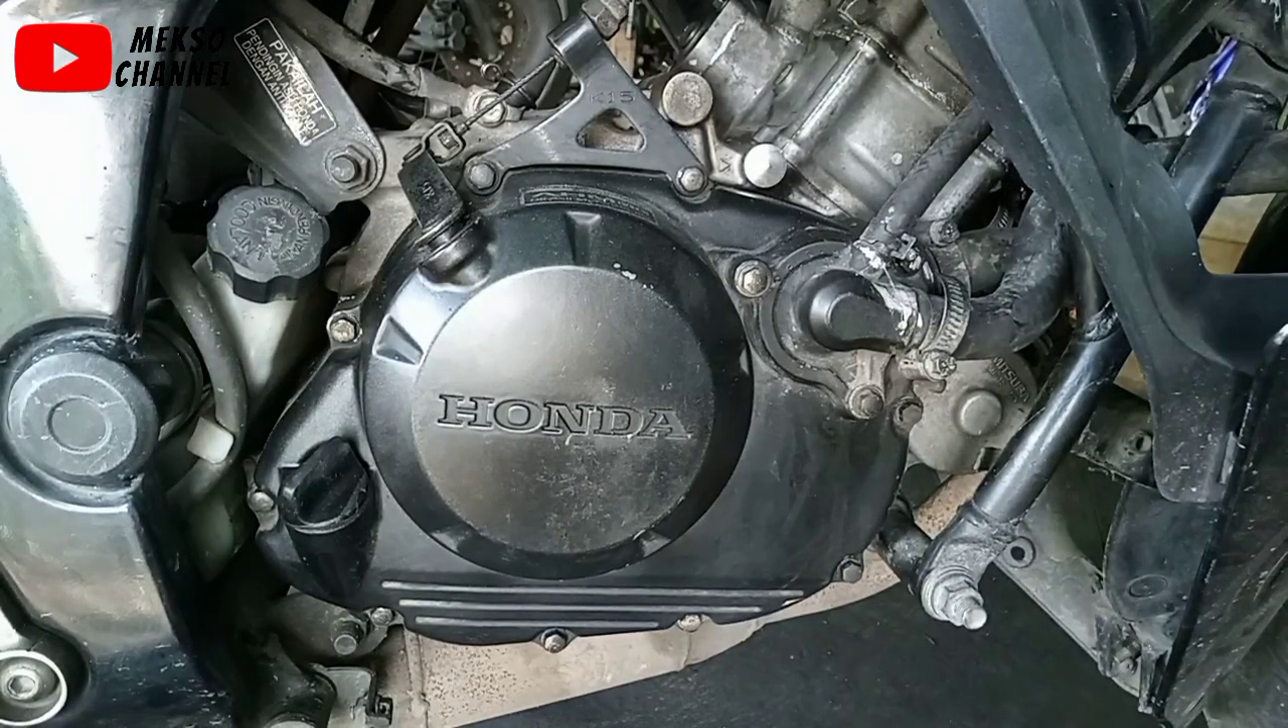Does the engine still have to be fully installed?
No.